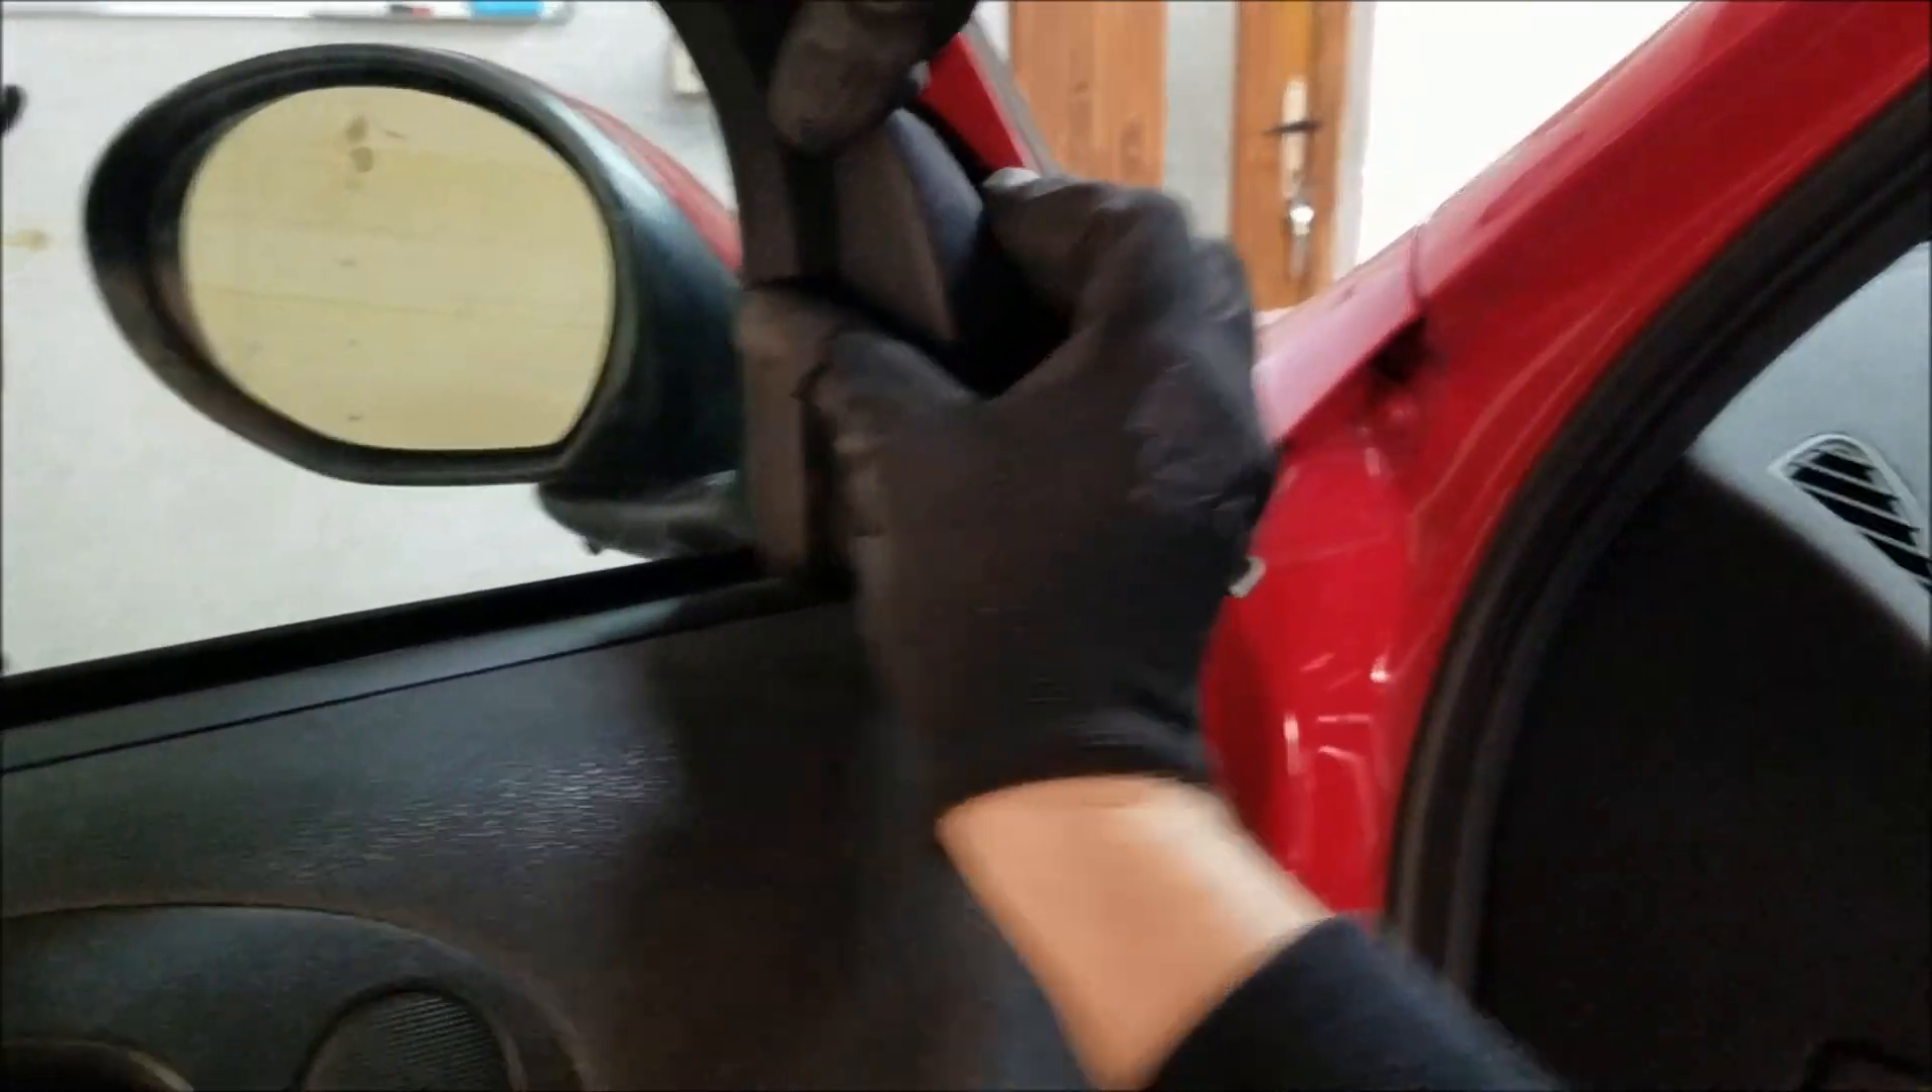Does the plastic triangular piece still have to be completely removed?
Yes.